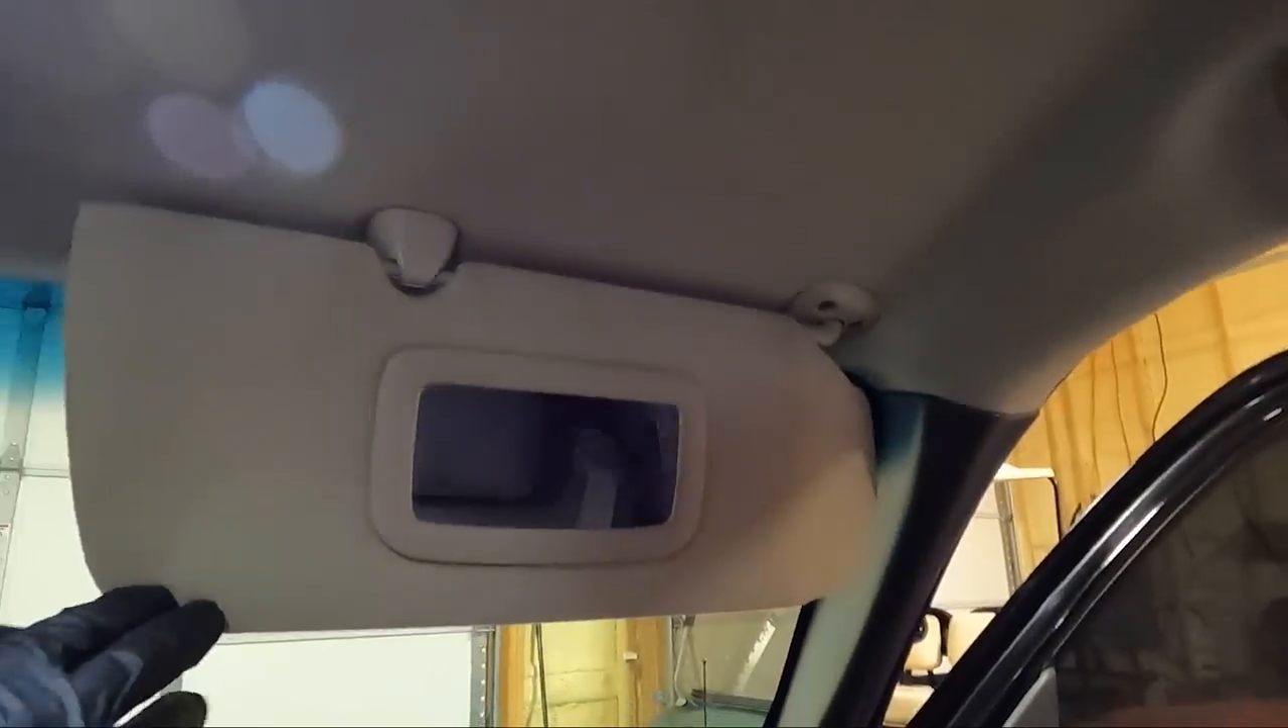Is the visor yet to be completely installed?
No.